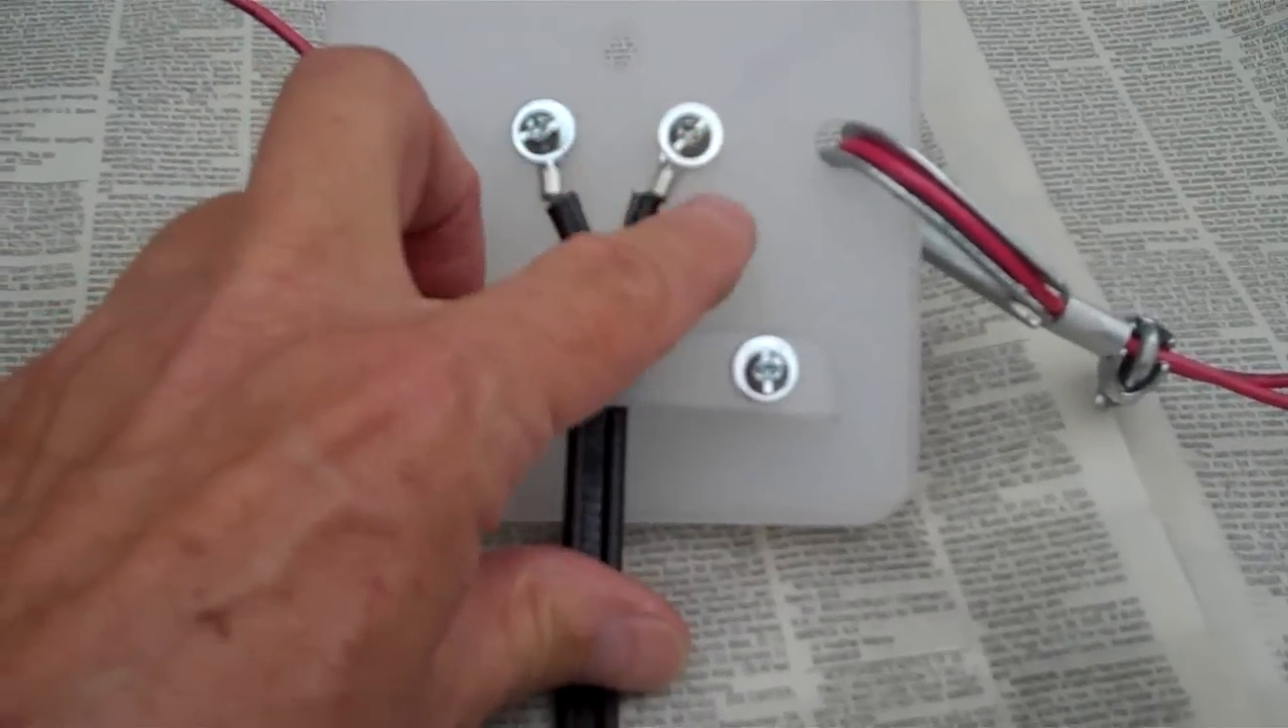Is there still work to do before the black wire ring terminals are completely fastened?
No.